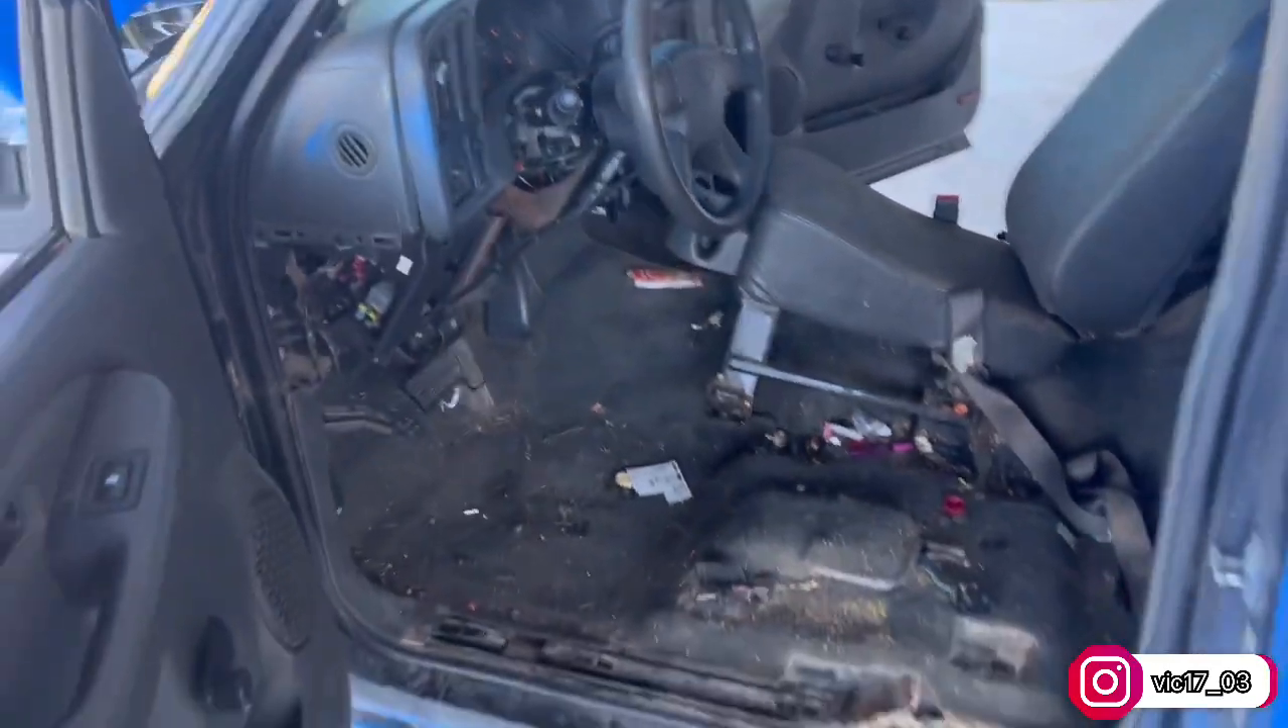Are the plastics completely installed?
No.